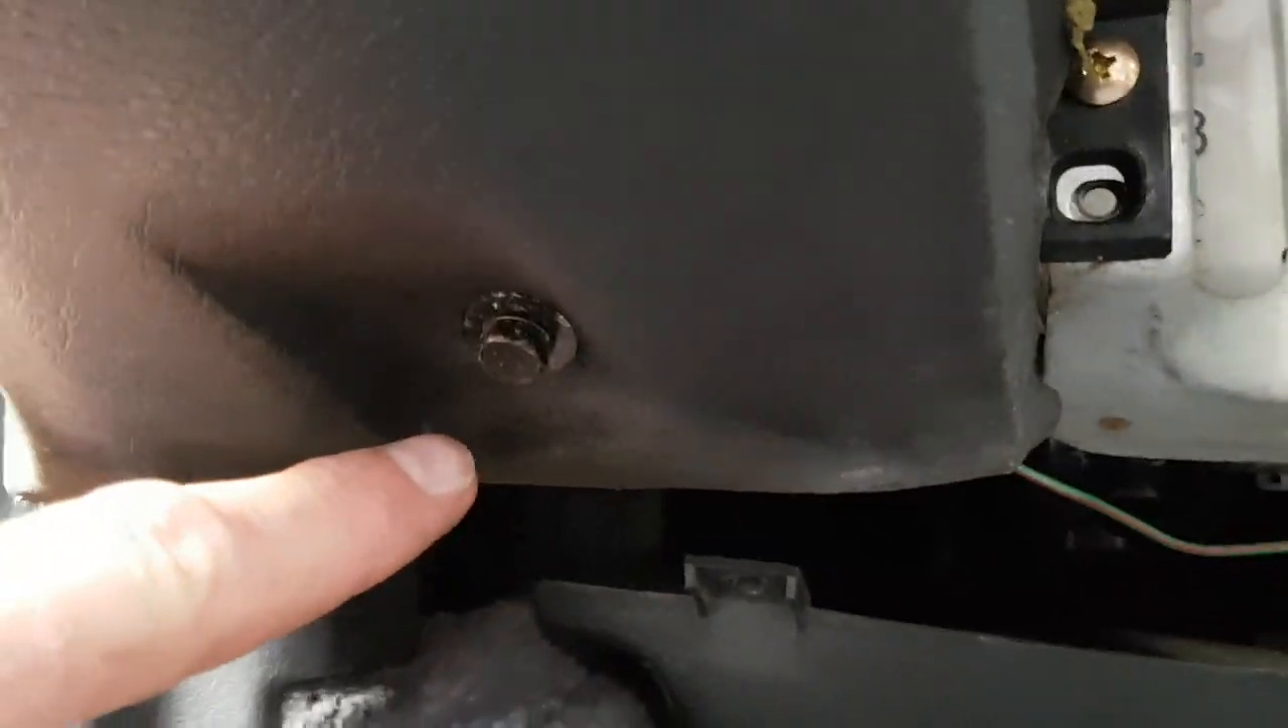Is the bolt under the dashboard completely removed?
No.